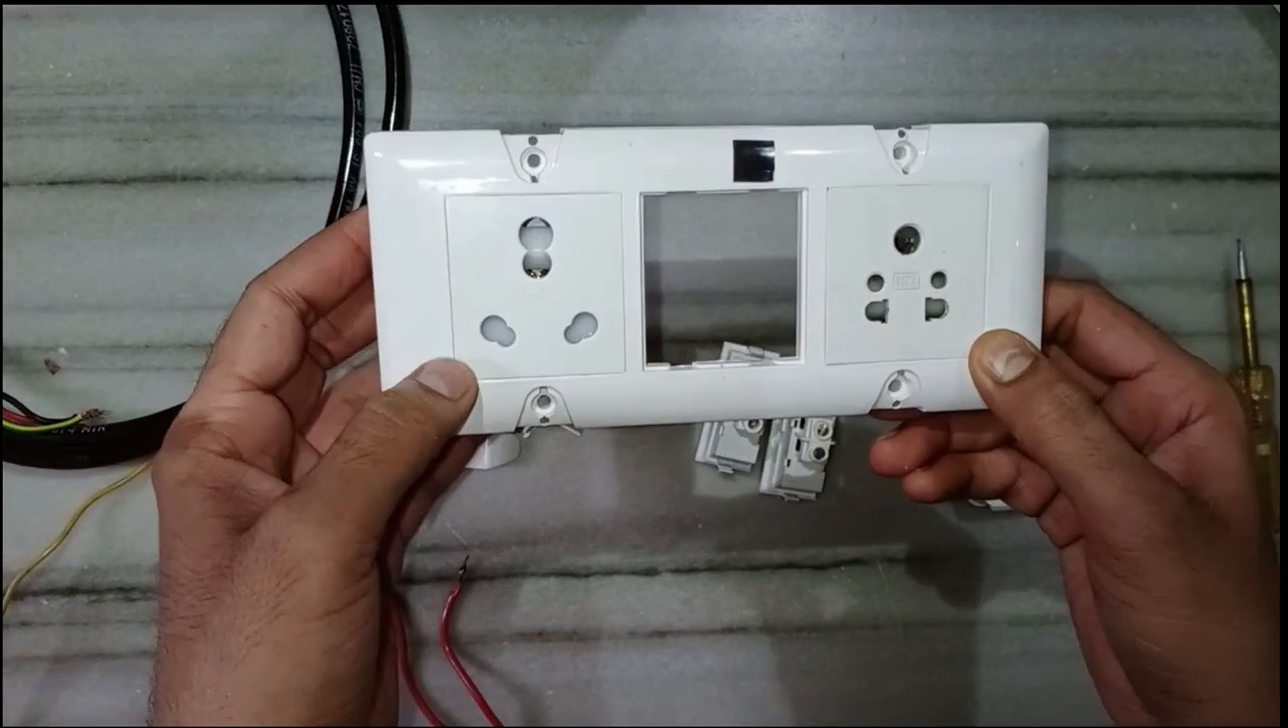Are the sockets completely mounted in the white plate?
Yes.